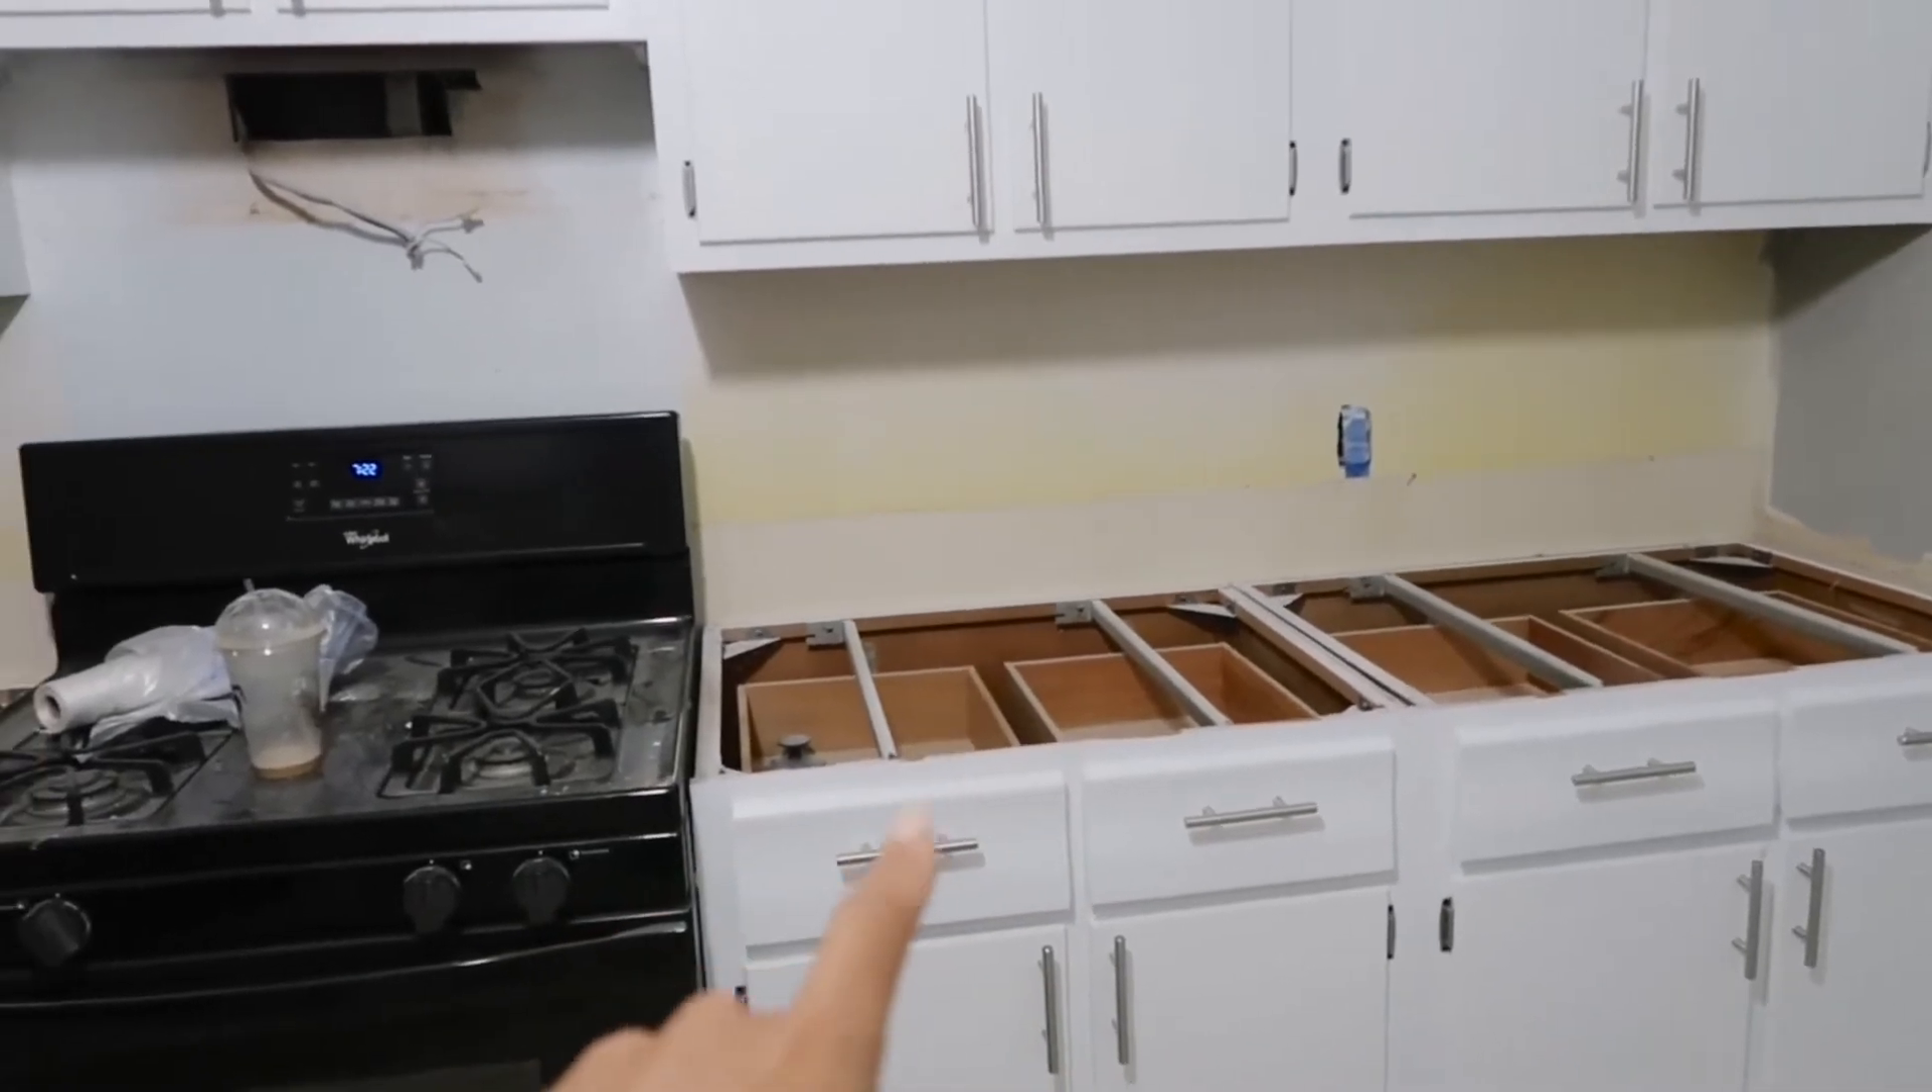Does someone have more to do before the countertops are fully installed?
Yes.